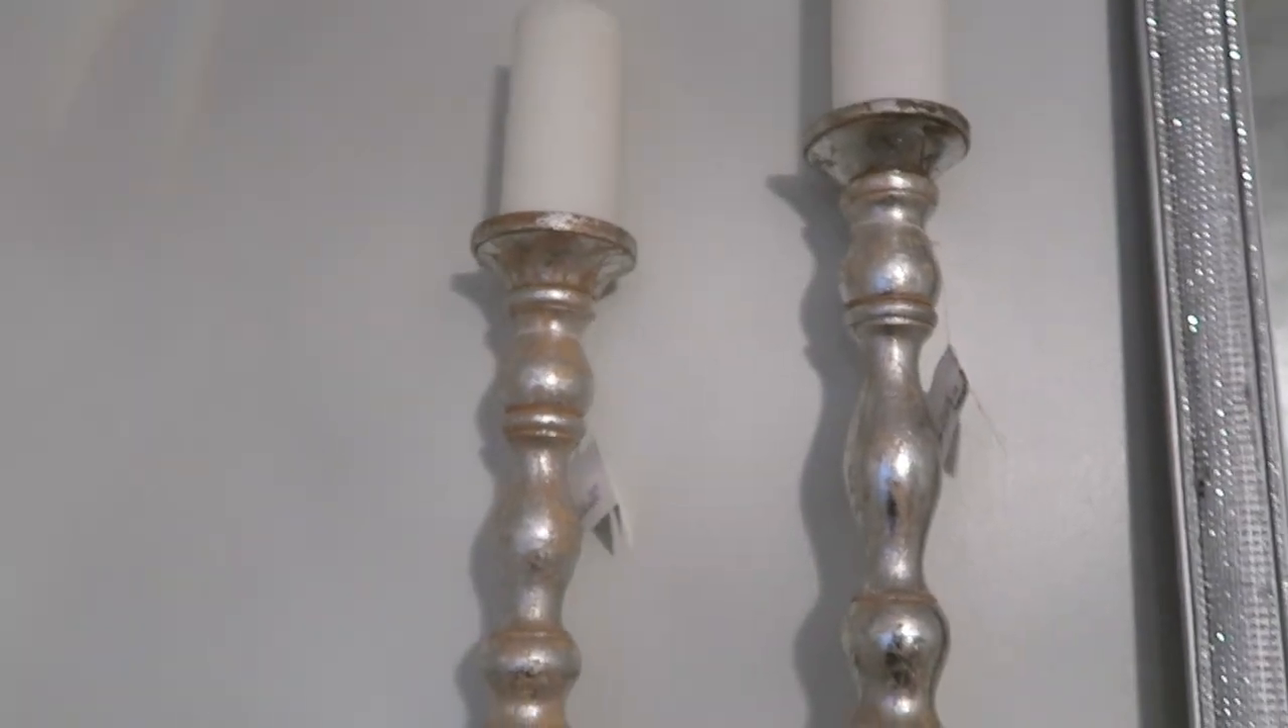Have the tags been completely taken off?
No.